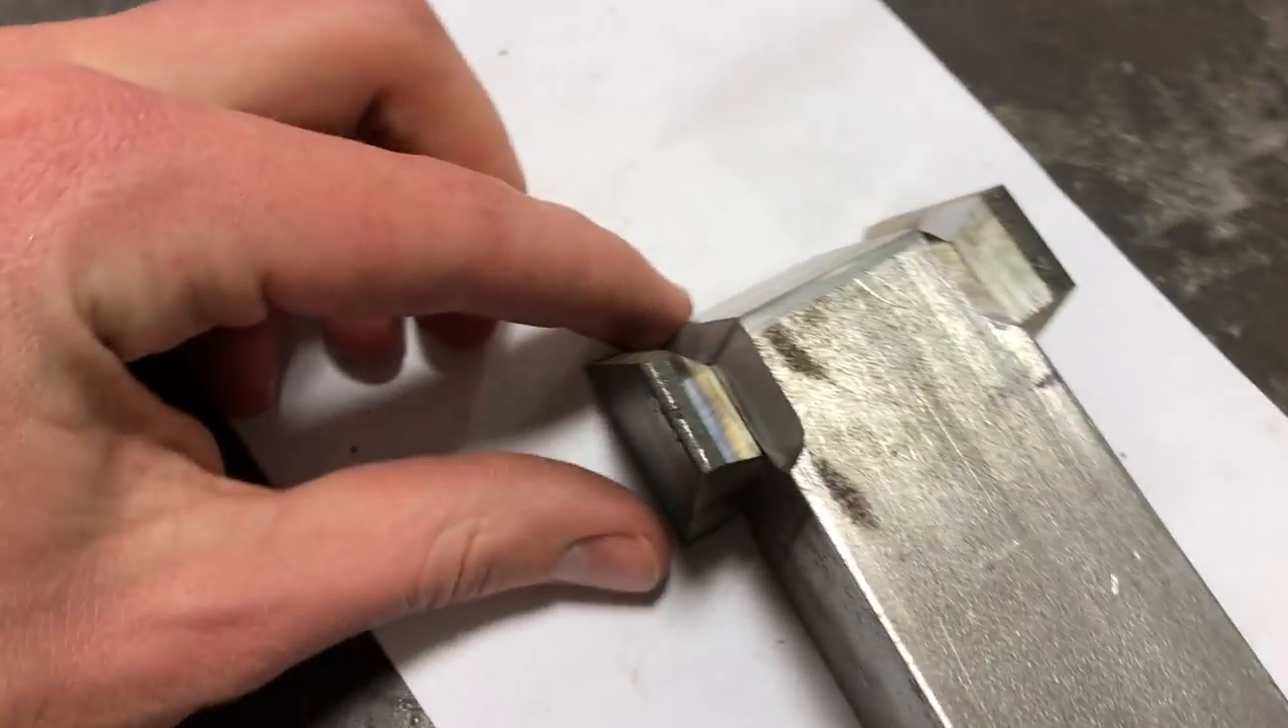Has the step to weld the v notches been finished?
No.